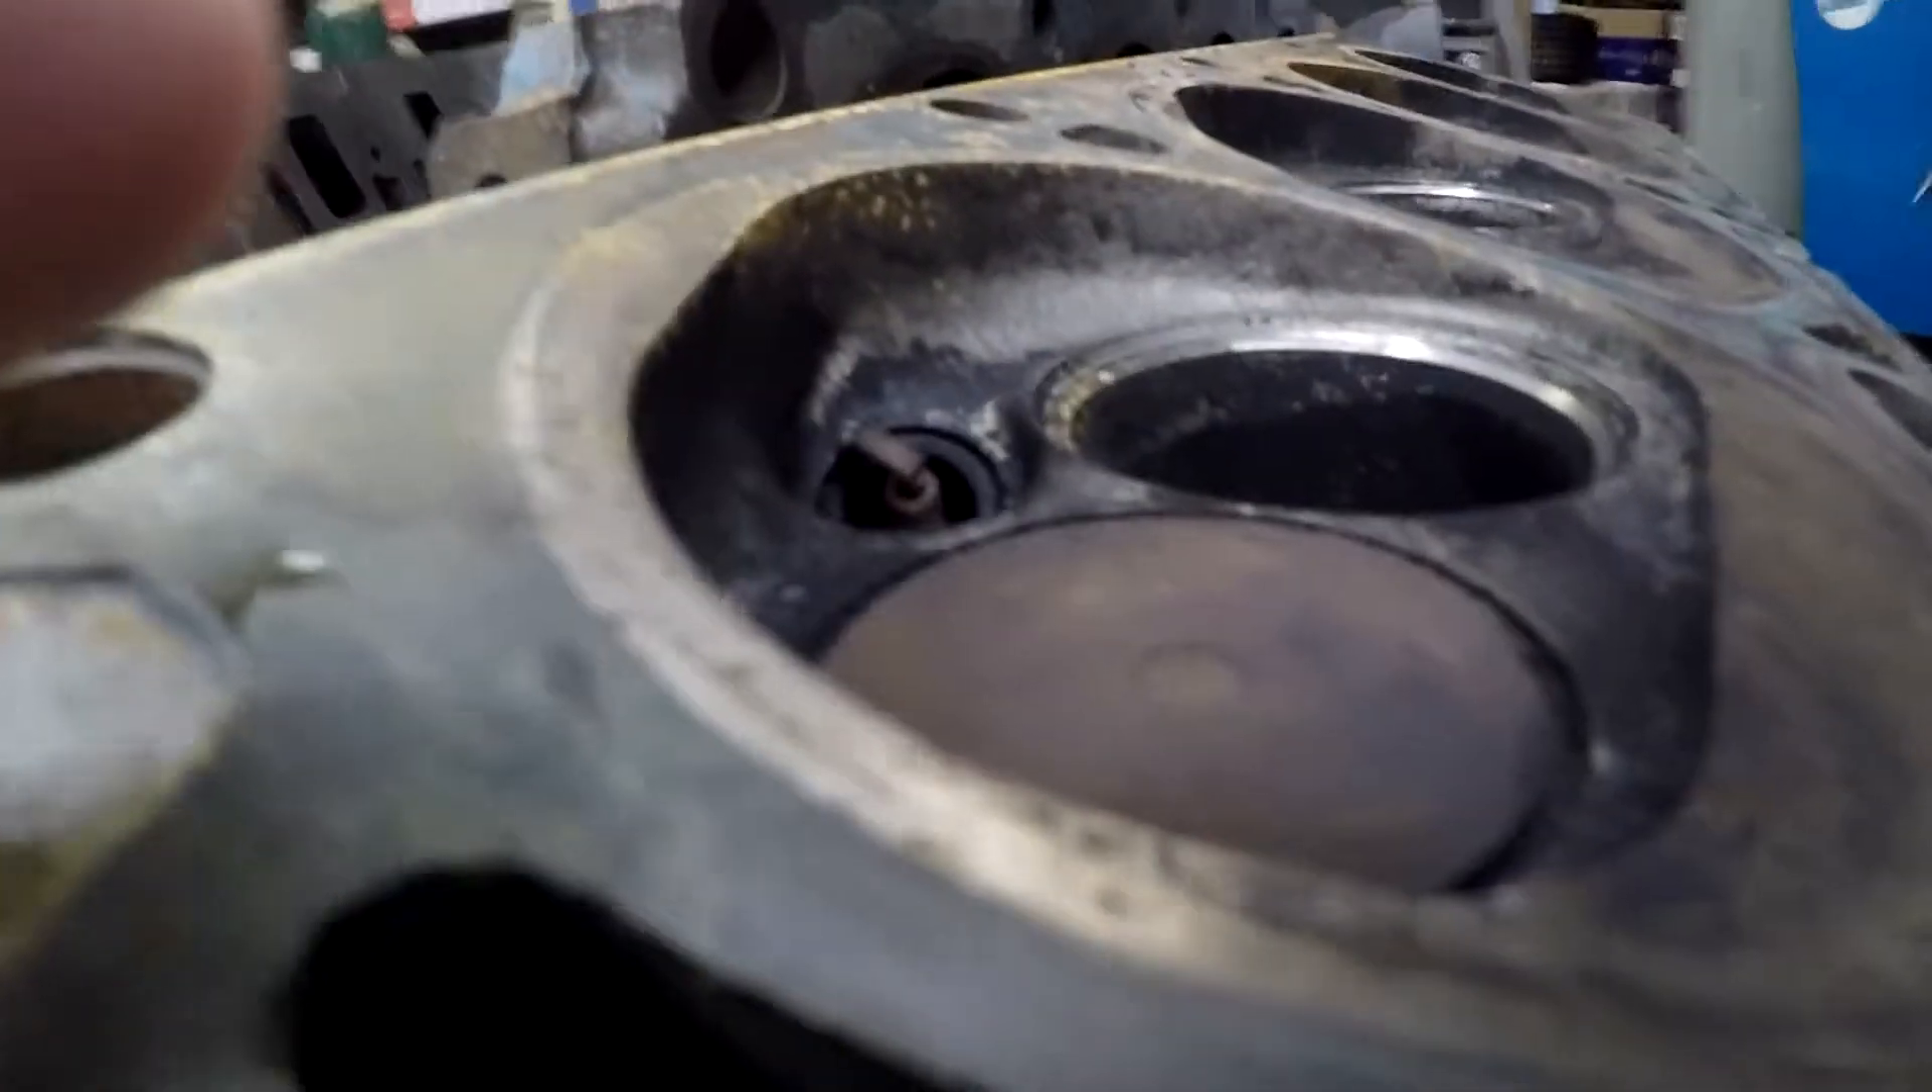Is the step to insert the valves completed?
No.